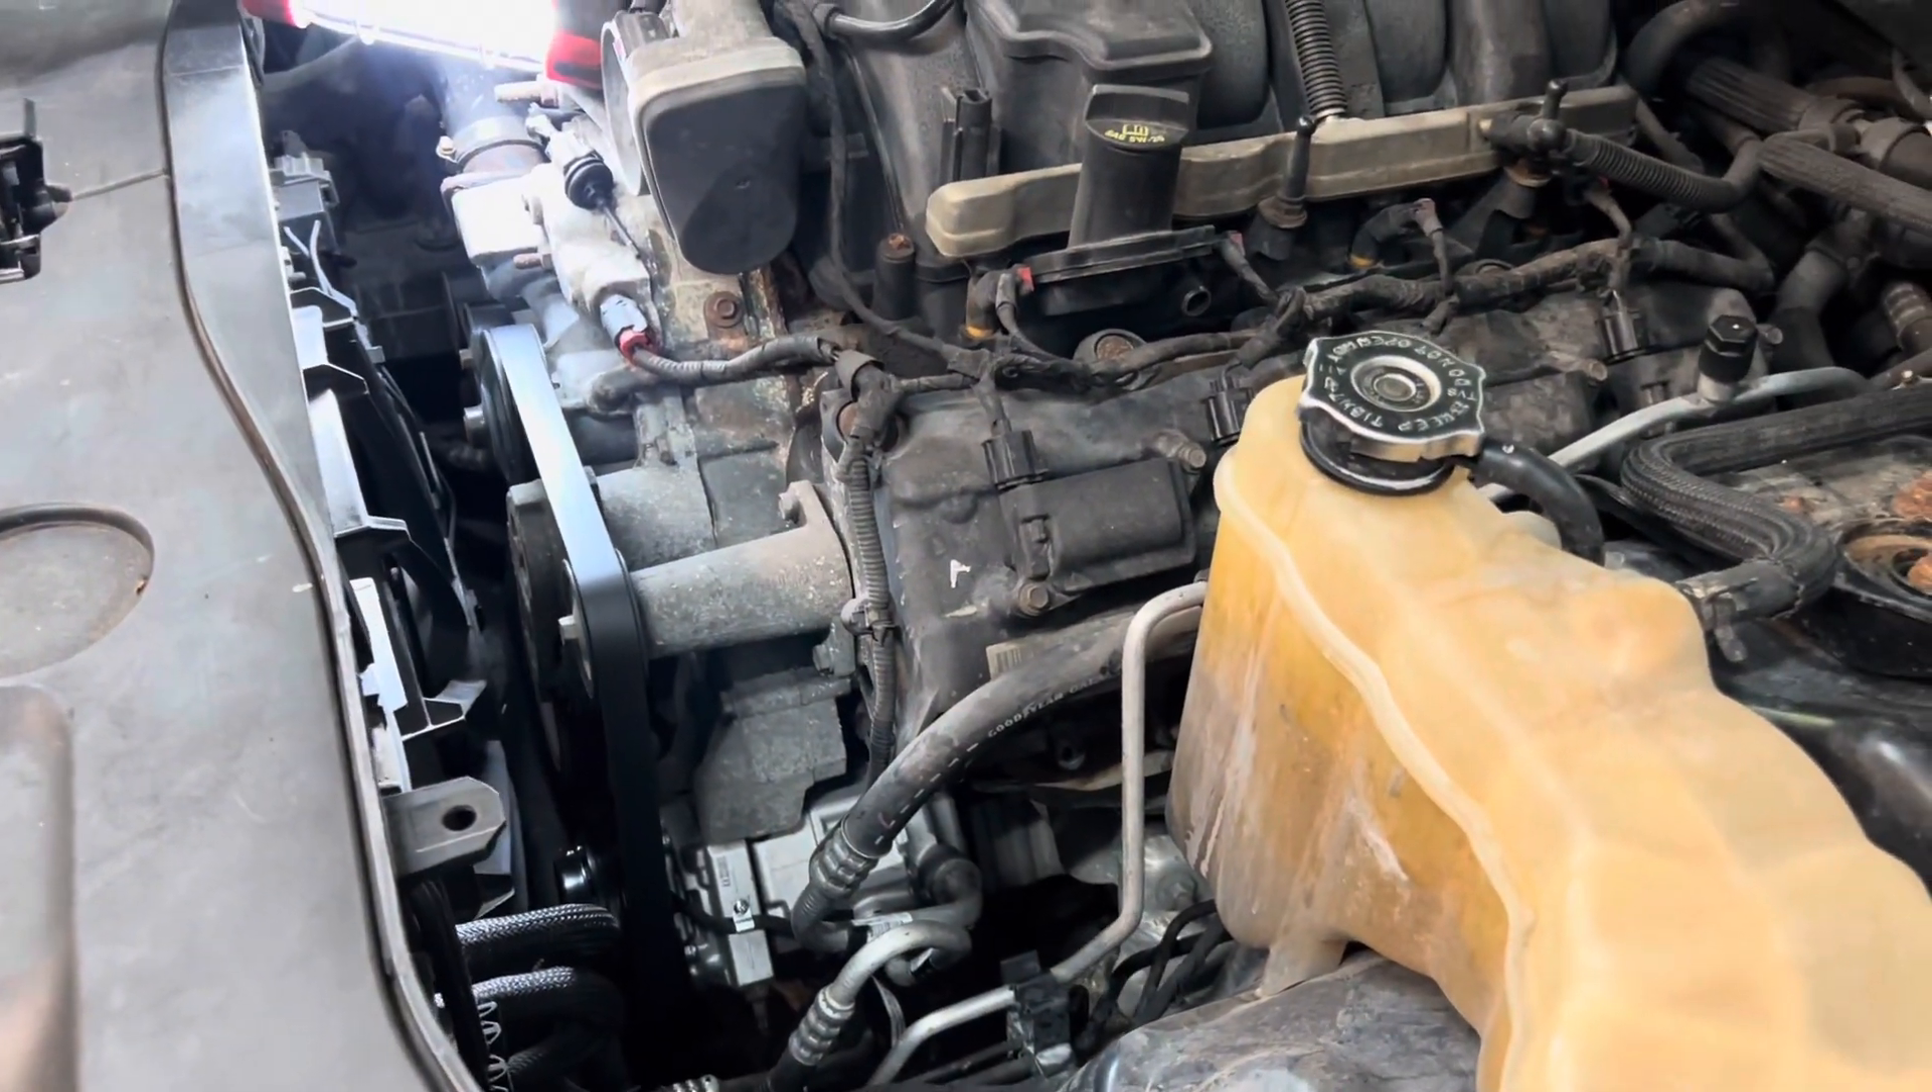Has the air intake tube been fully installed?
No.